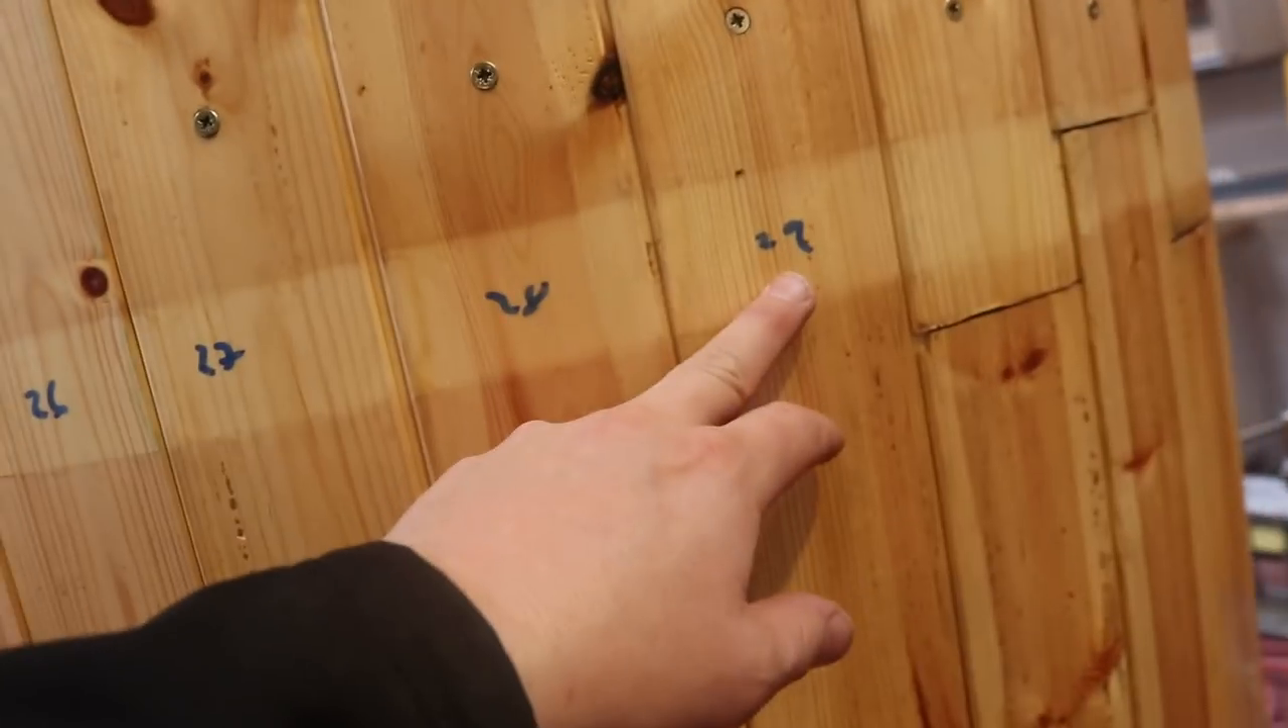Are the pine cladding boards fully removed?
No.